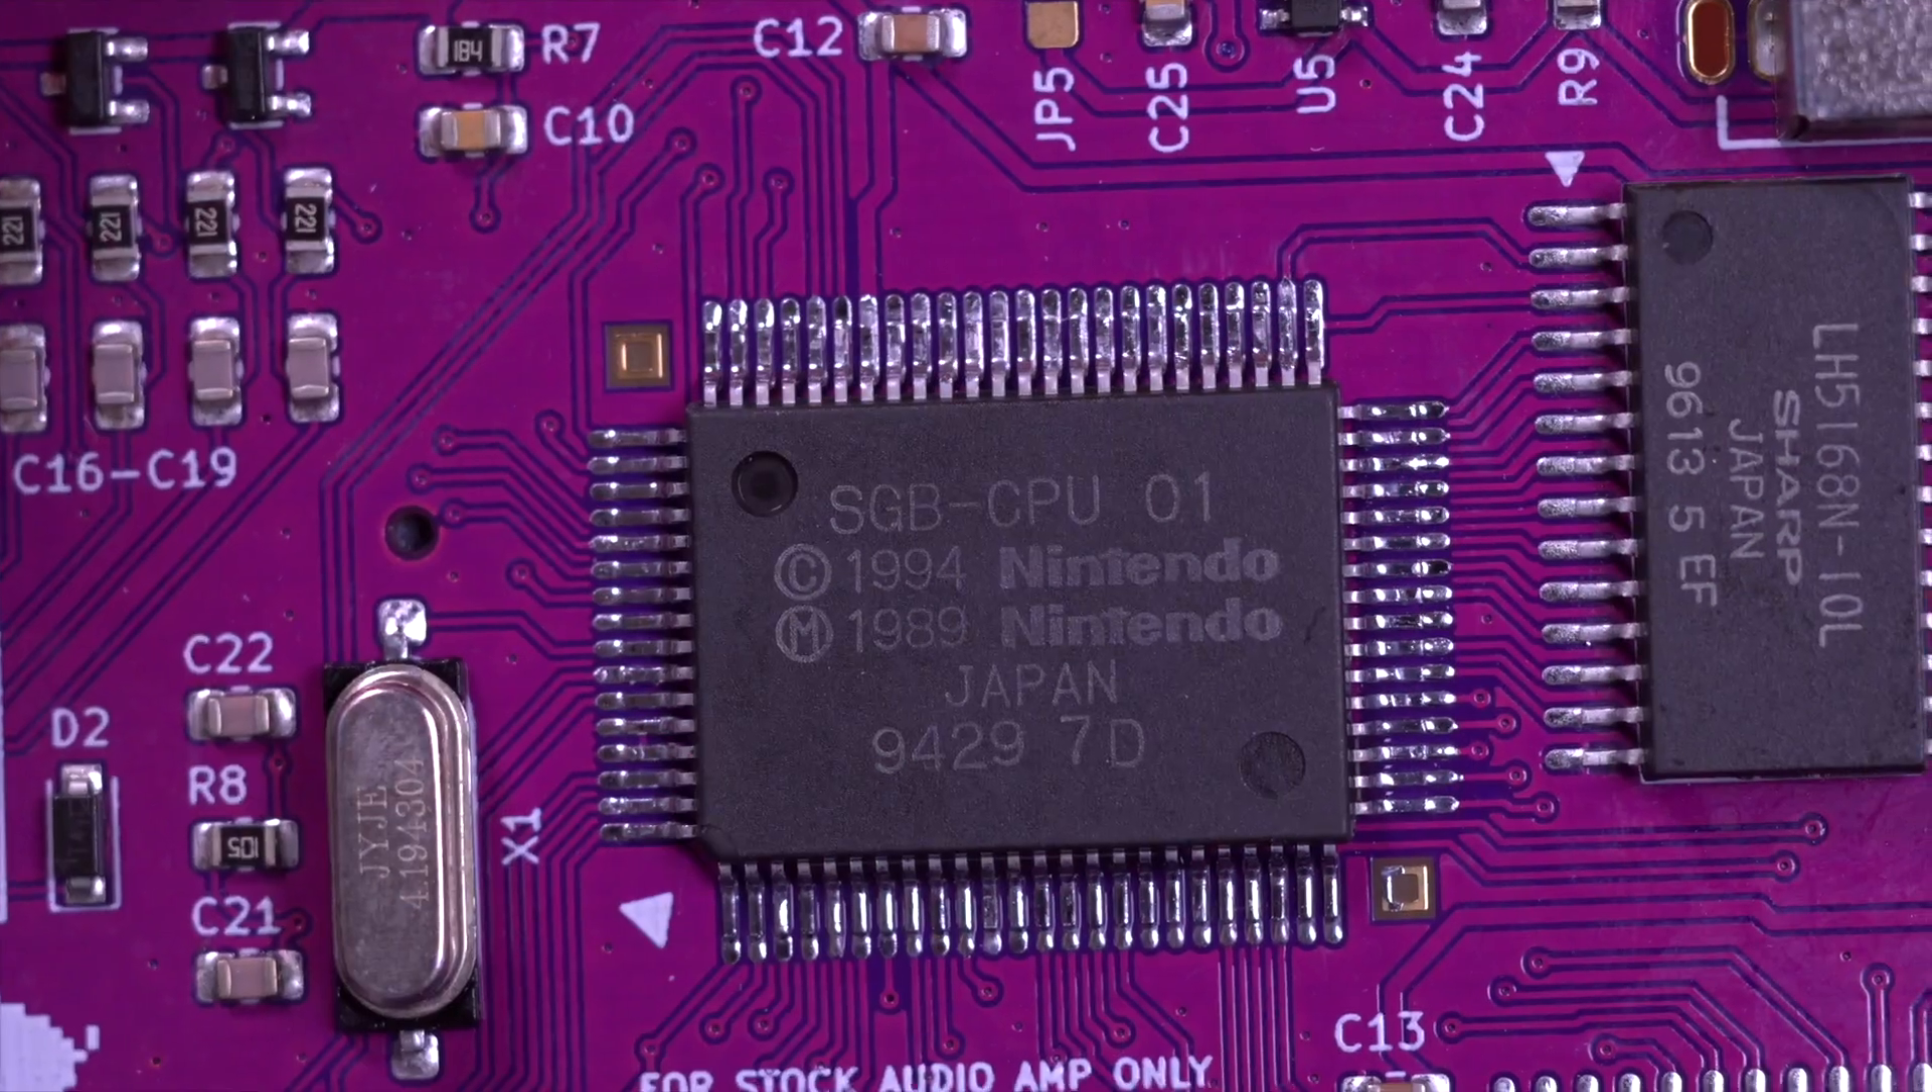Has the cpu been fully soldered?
Yes.